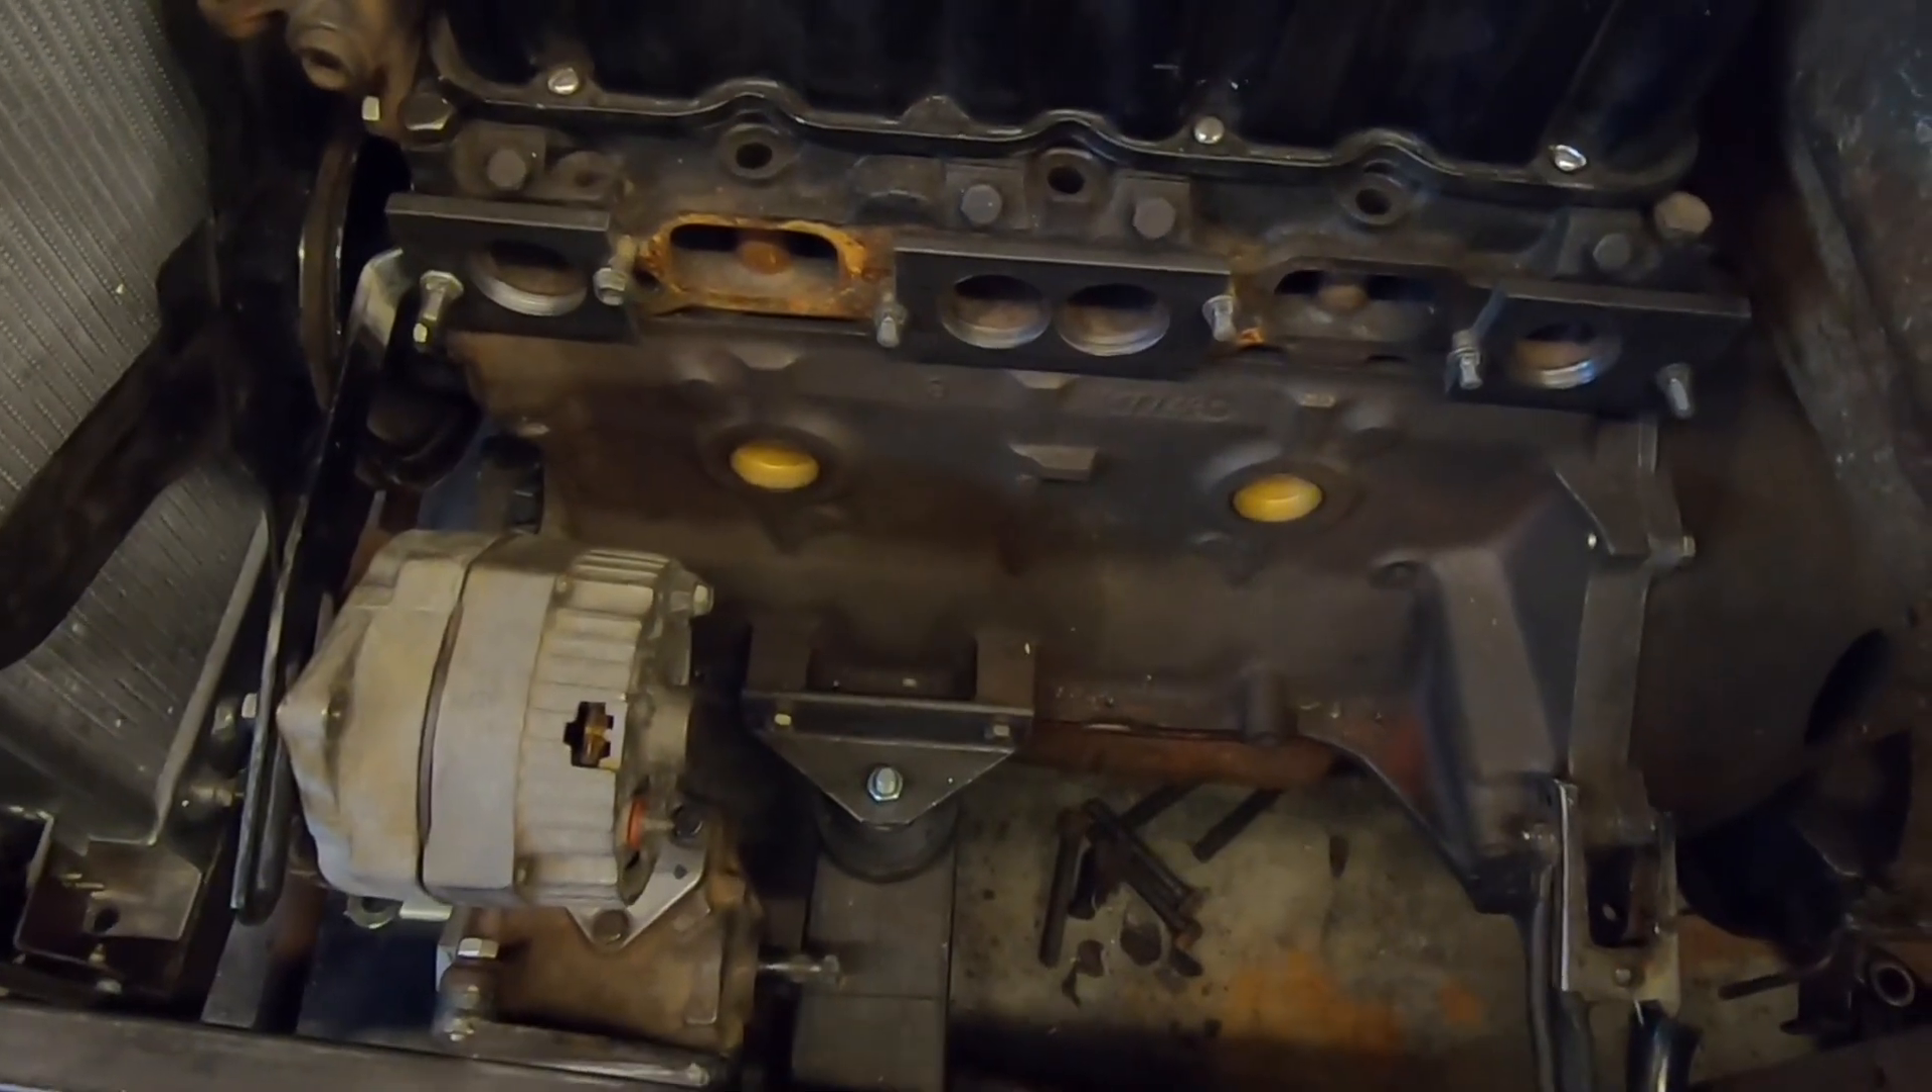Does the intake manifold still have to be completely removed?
No.